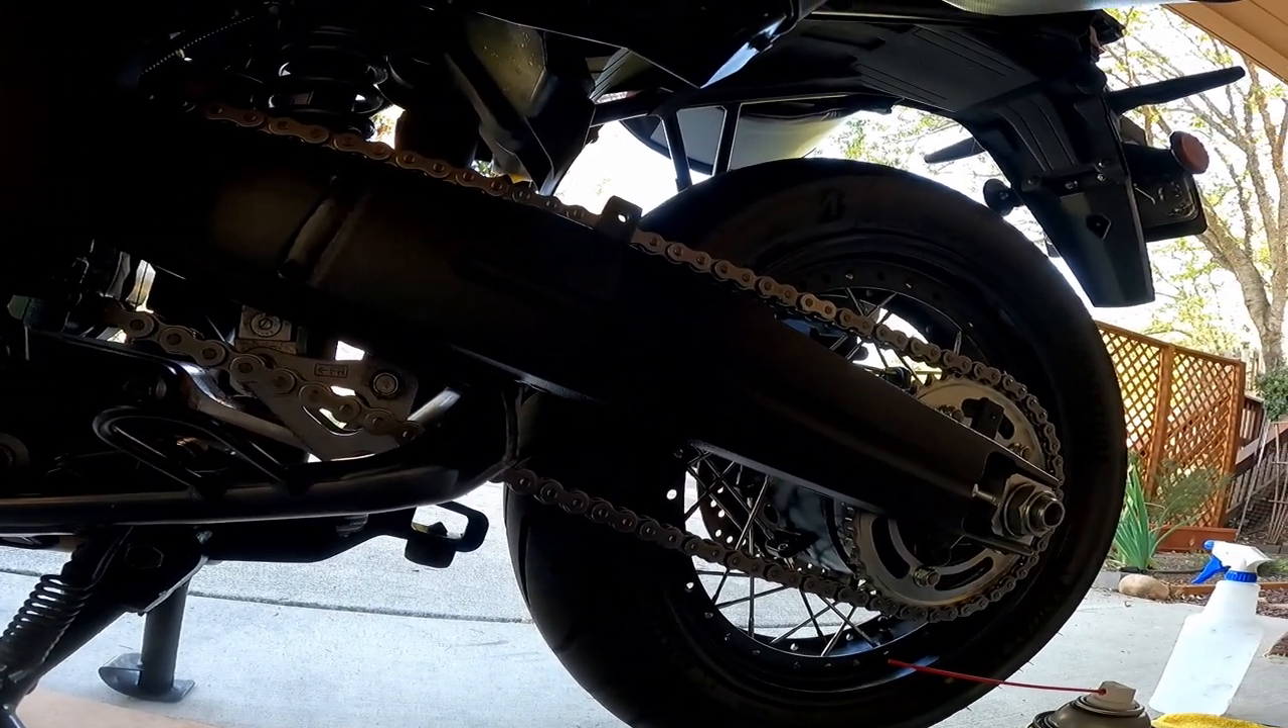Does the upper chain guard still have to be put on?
Yes.